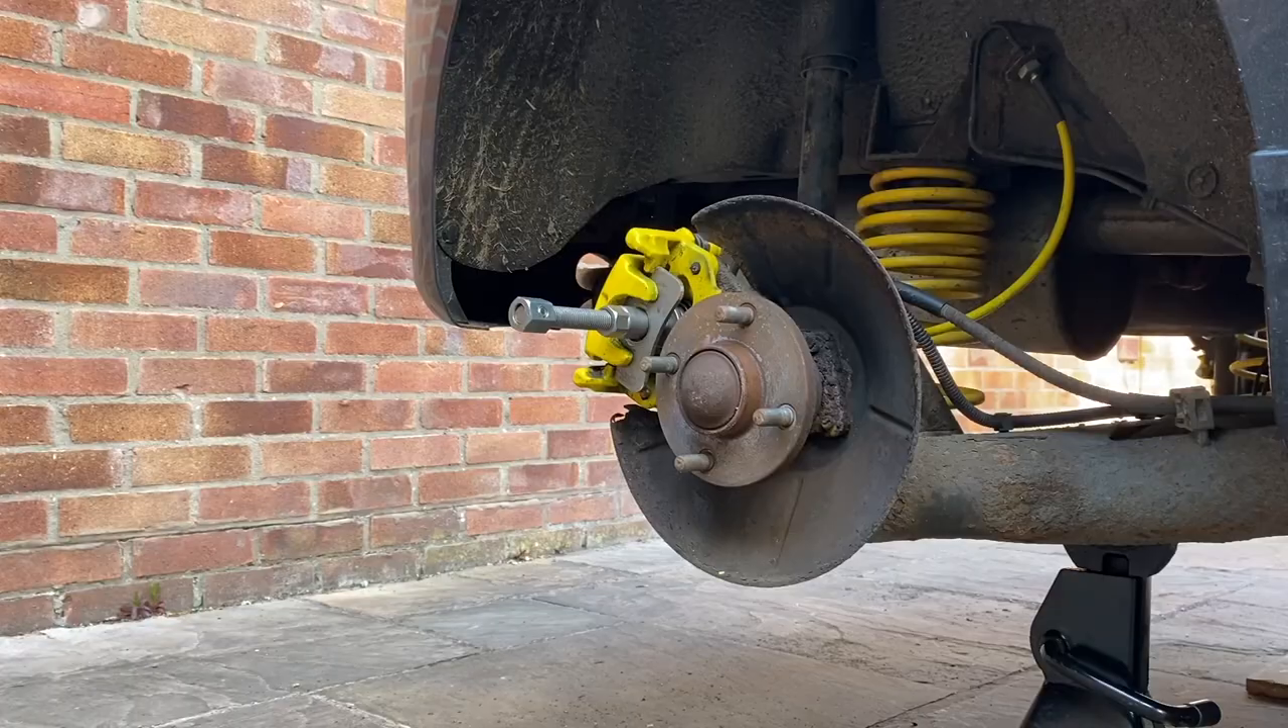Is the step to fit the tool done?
Yes.